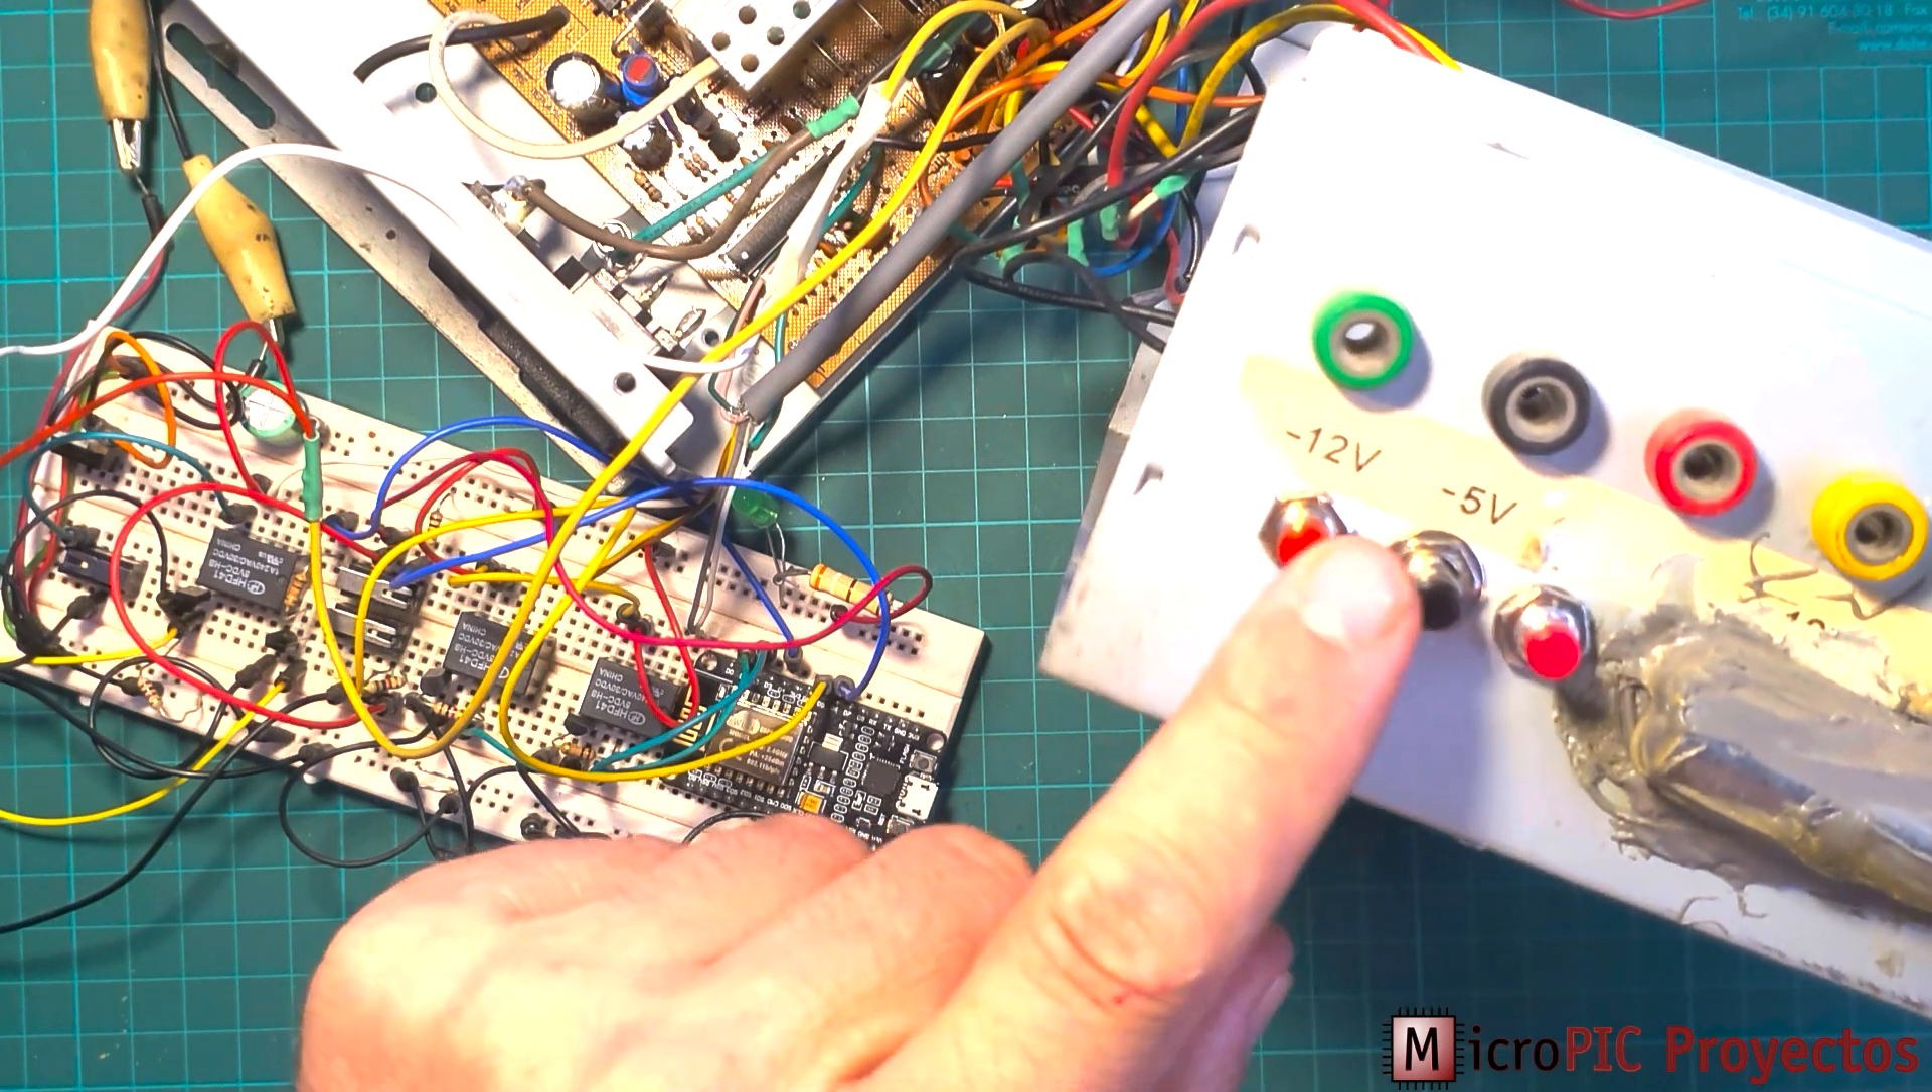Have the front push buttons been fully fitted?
Yes.